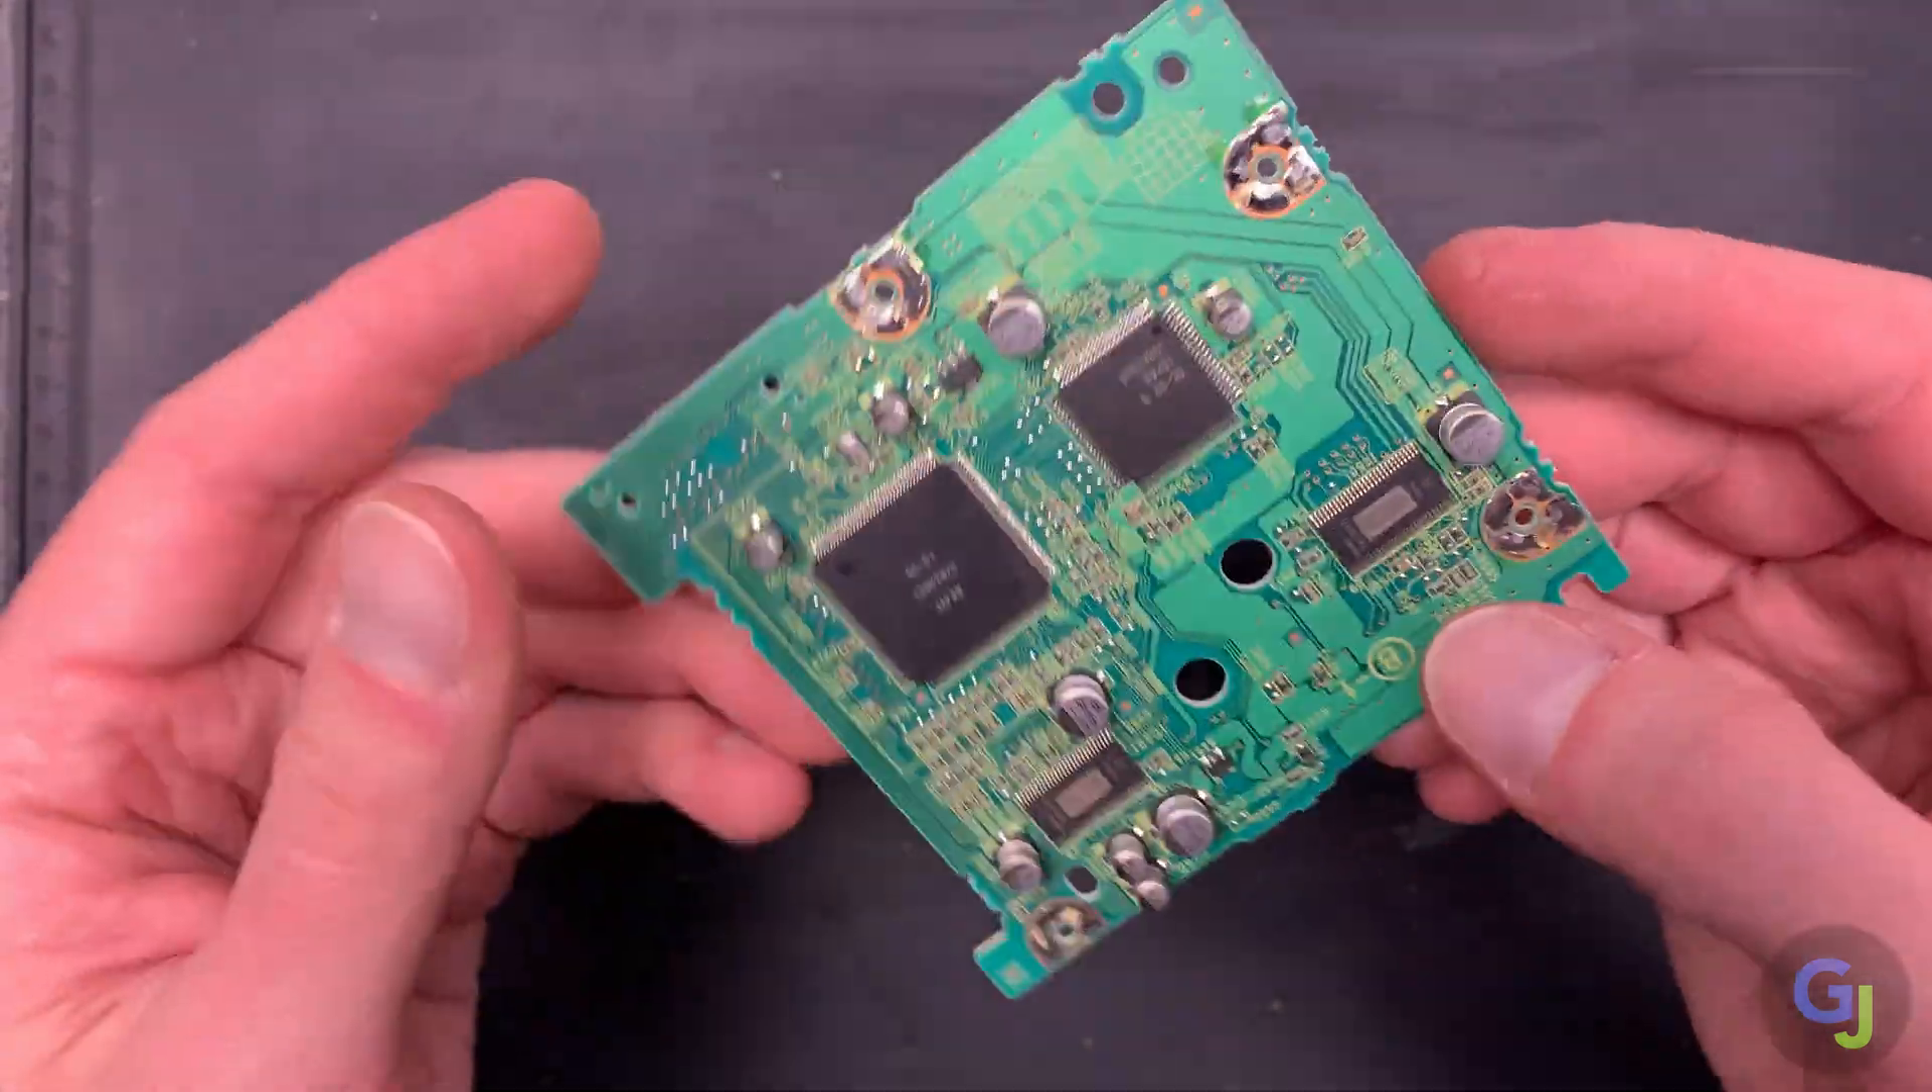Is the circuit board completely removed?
Yes.